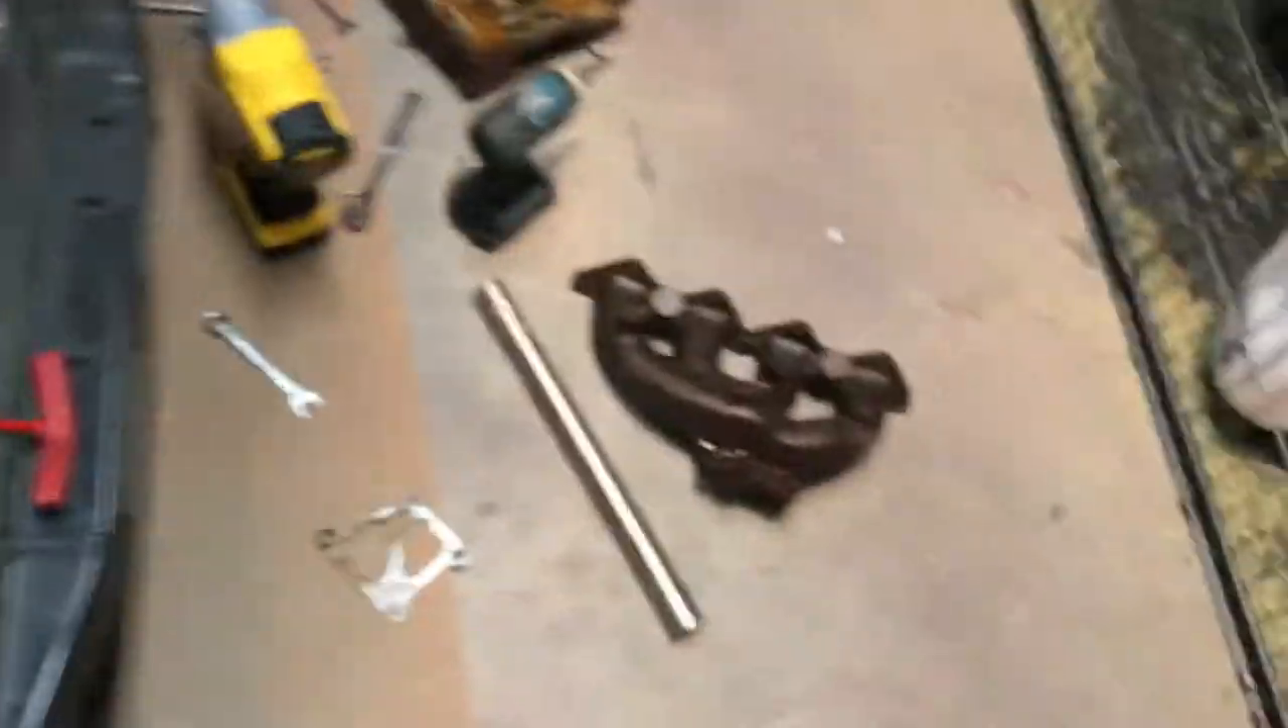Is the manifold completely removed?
Yes.